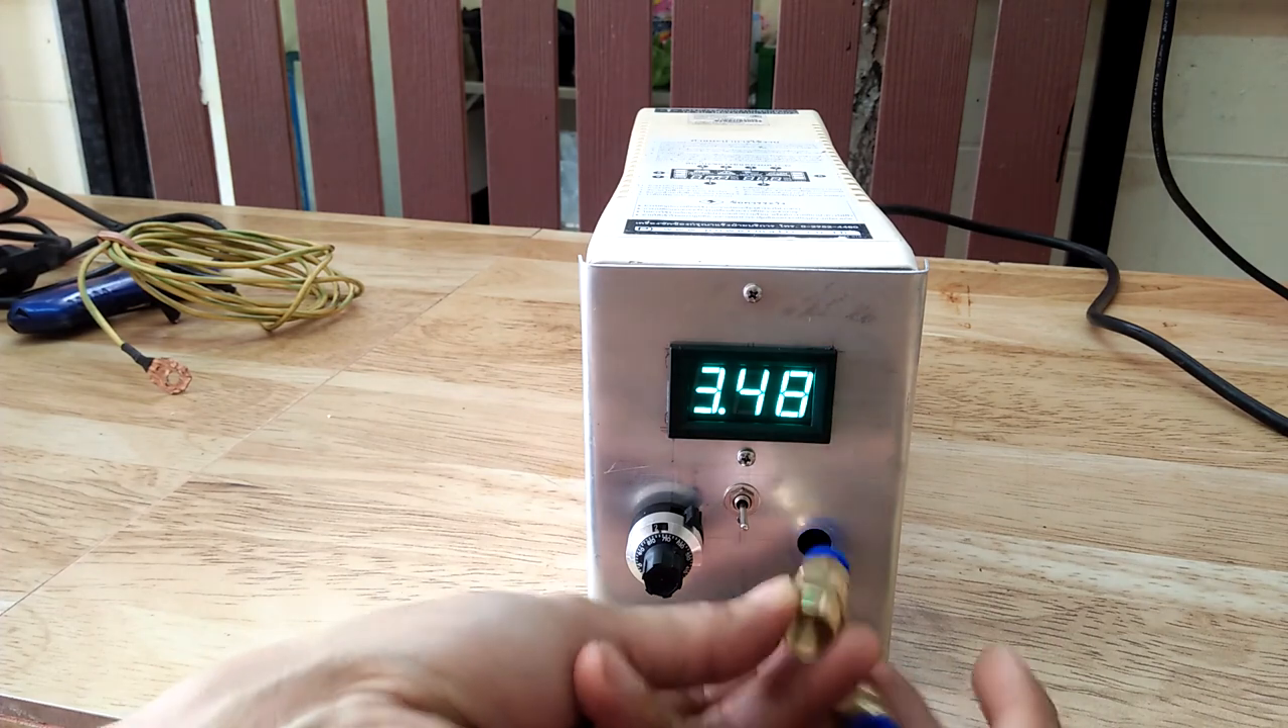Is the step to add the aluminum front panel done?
Yes.